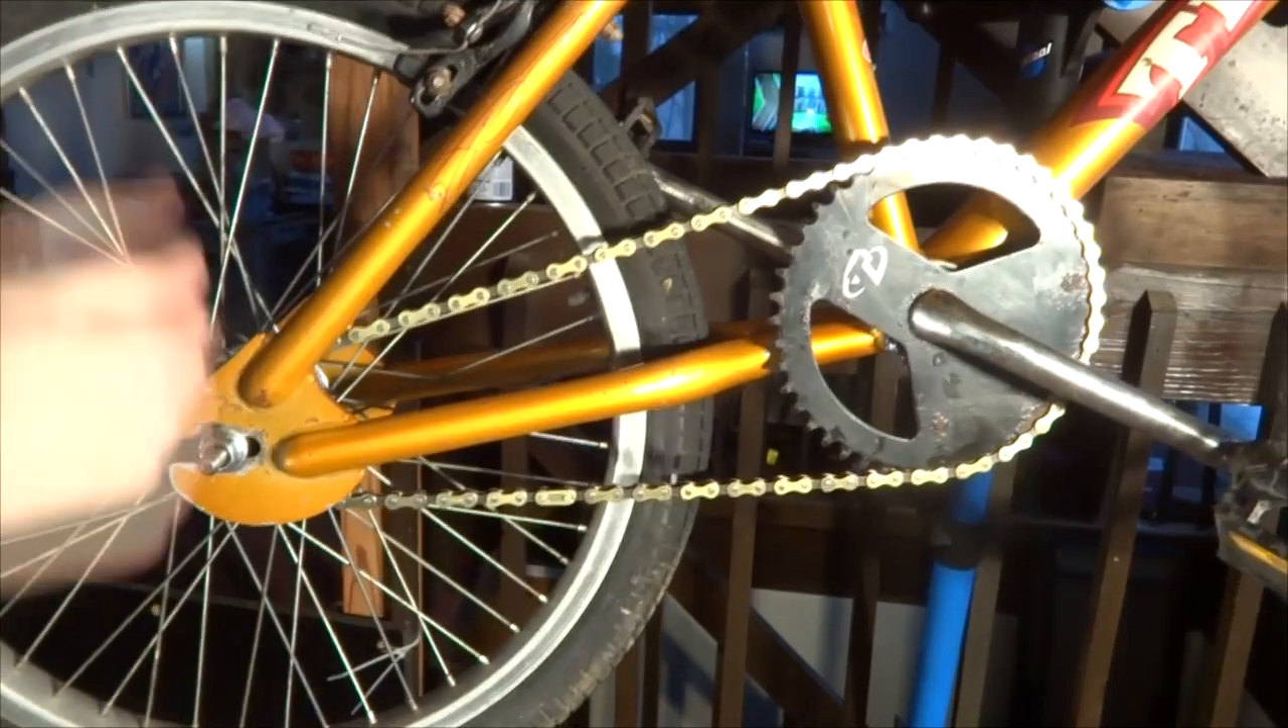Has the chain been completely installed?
Yes.